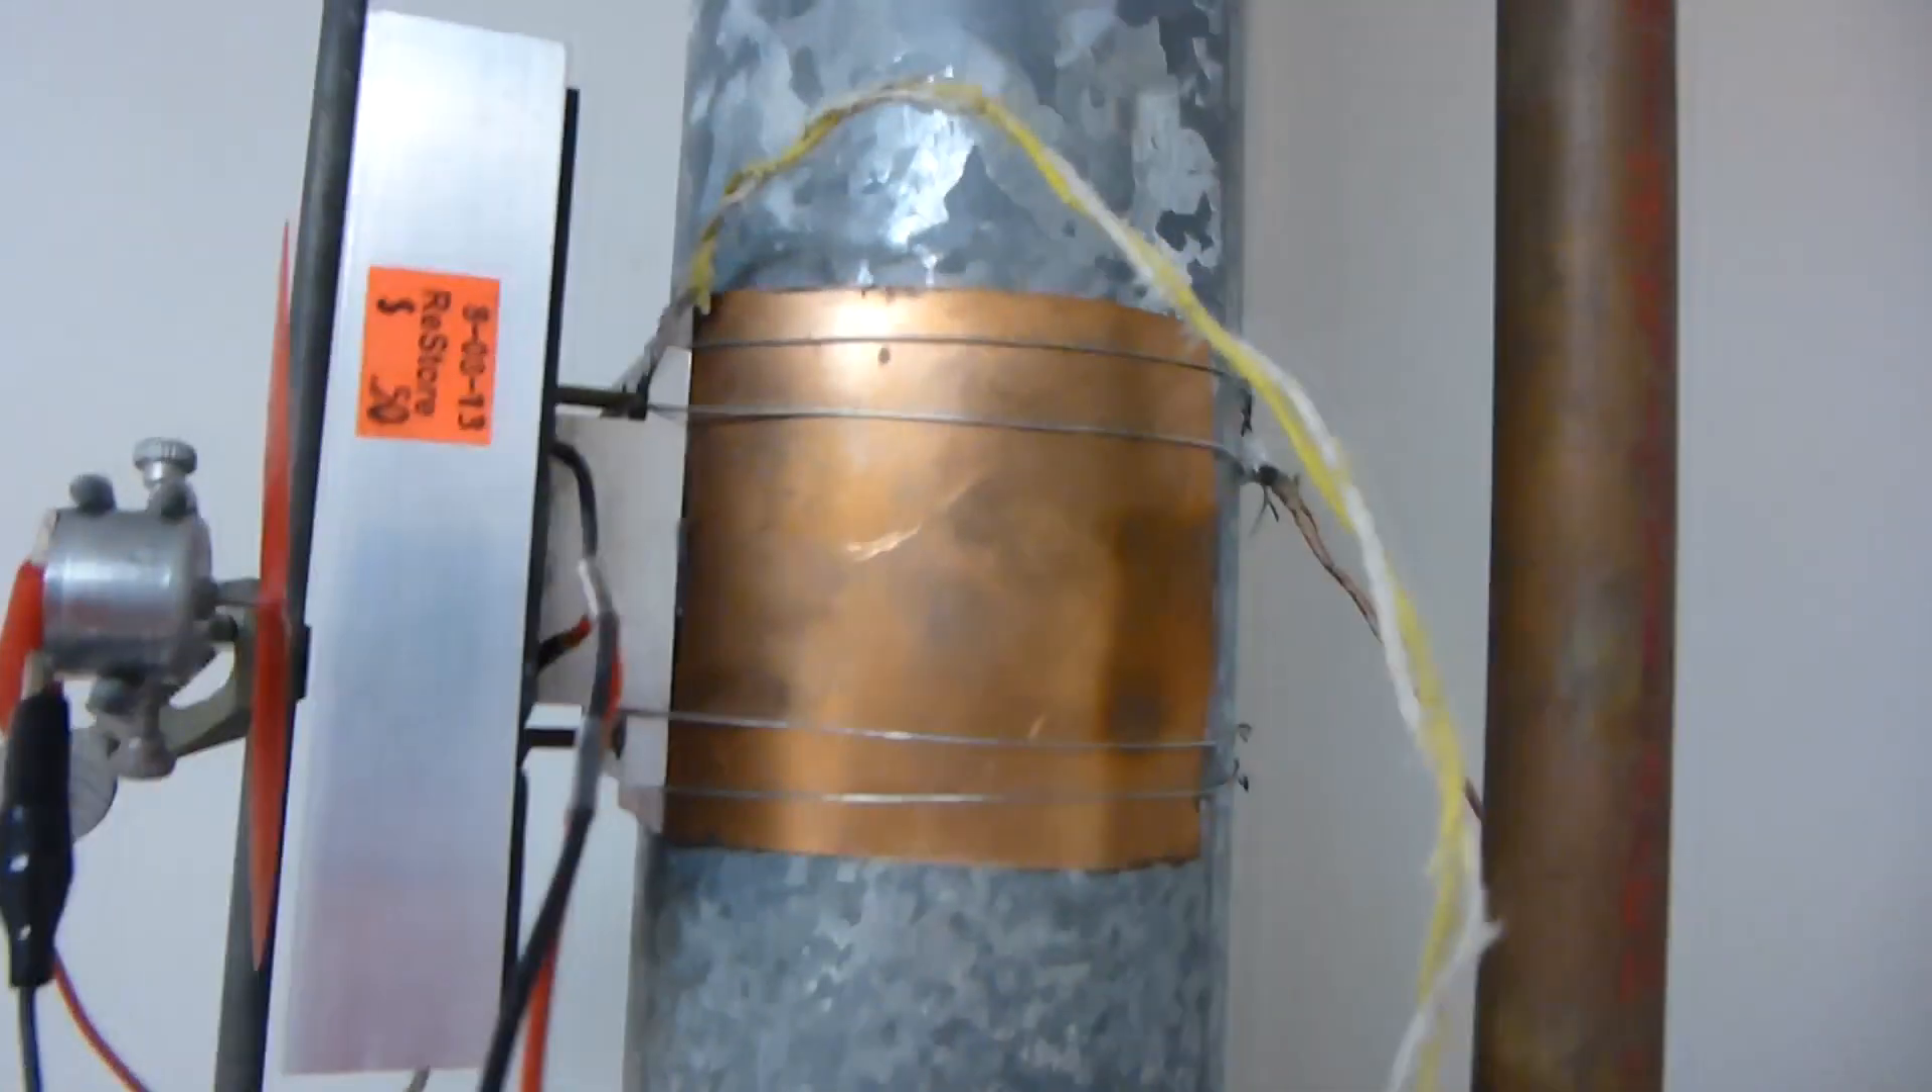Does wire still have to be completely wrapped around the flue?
No.